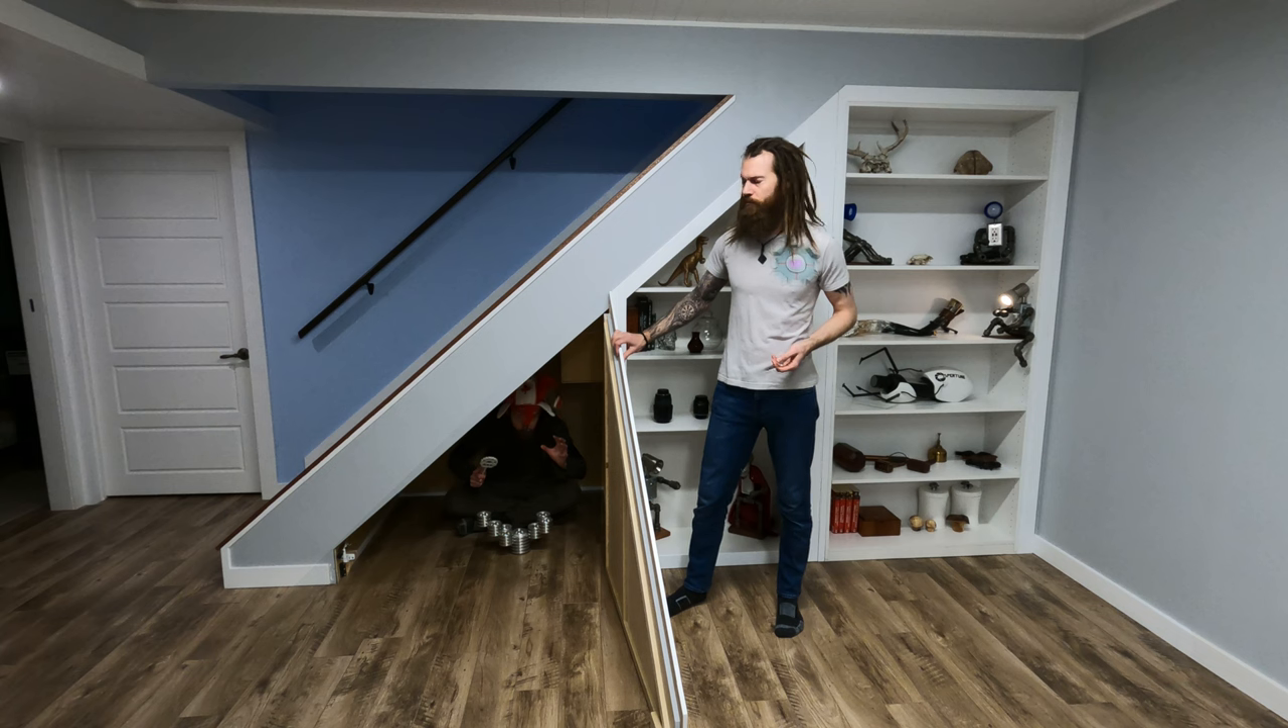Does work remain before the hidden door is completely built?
No.